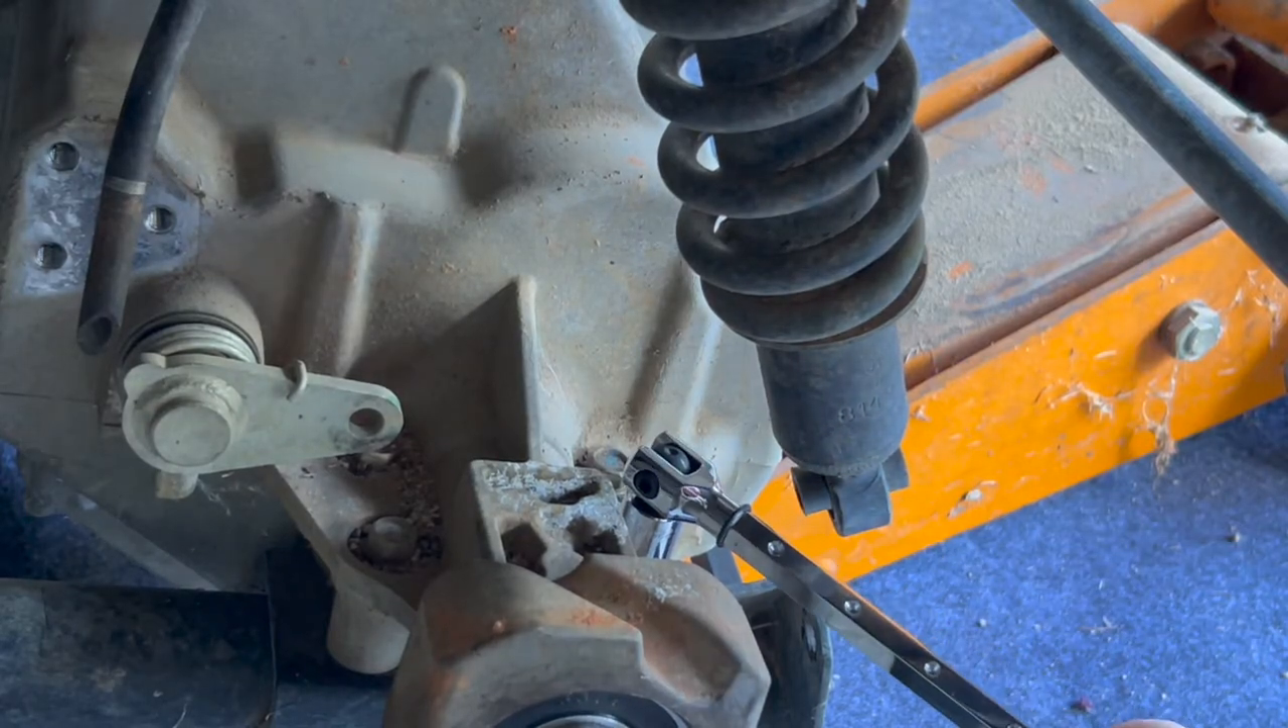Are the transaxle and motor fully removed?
No.